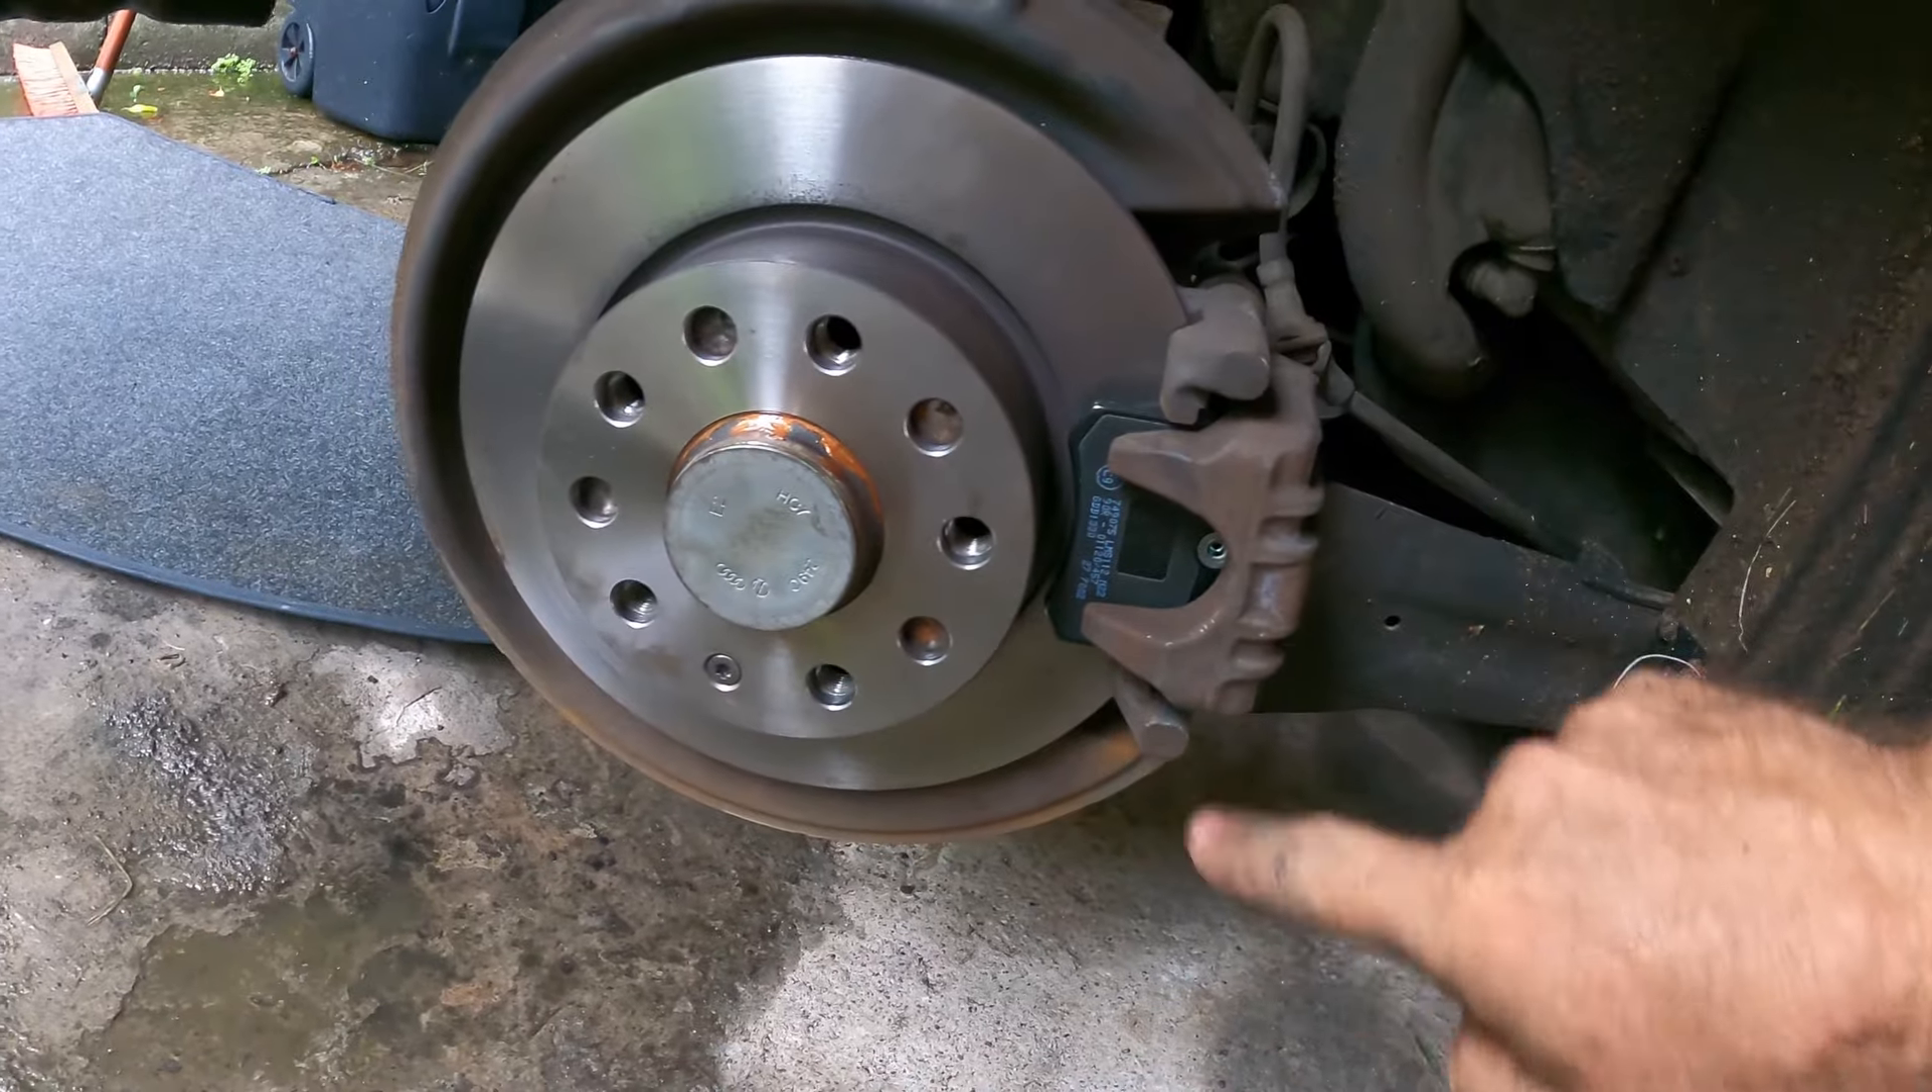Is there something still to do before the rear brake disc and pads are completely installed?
No.